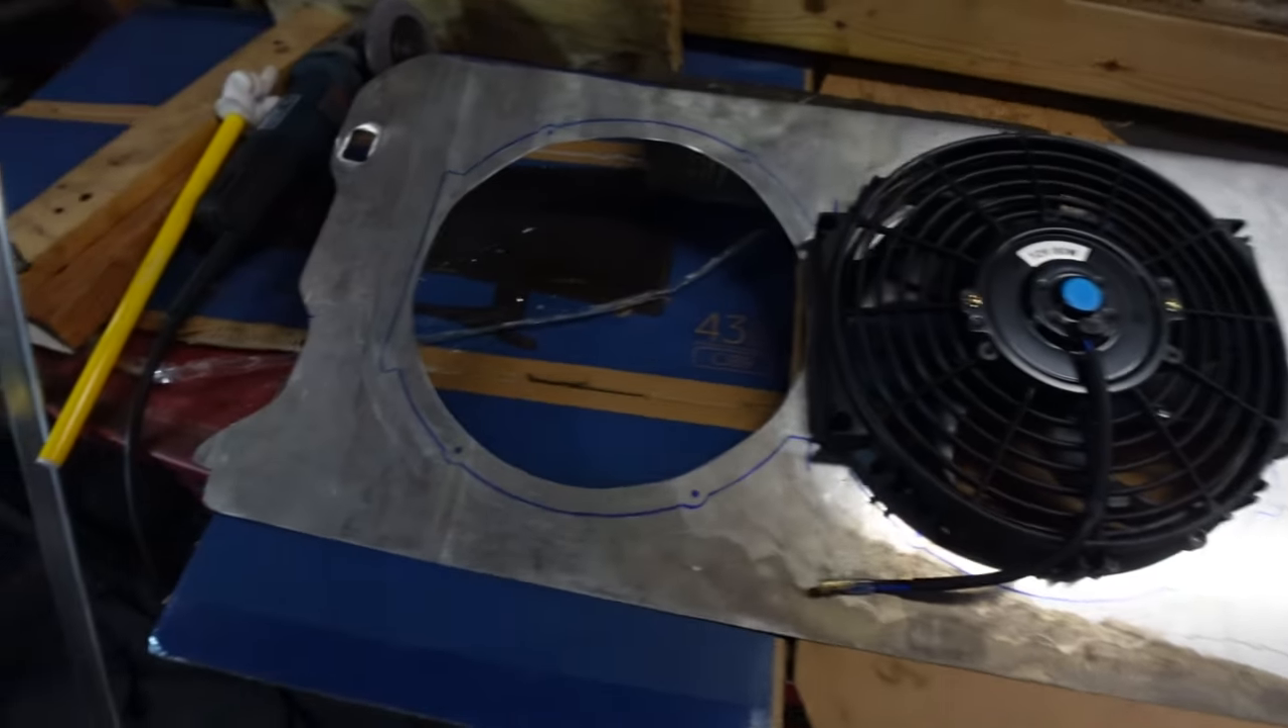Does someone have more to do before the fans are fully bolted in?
Yes.